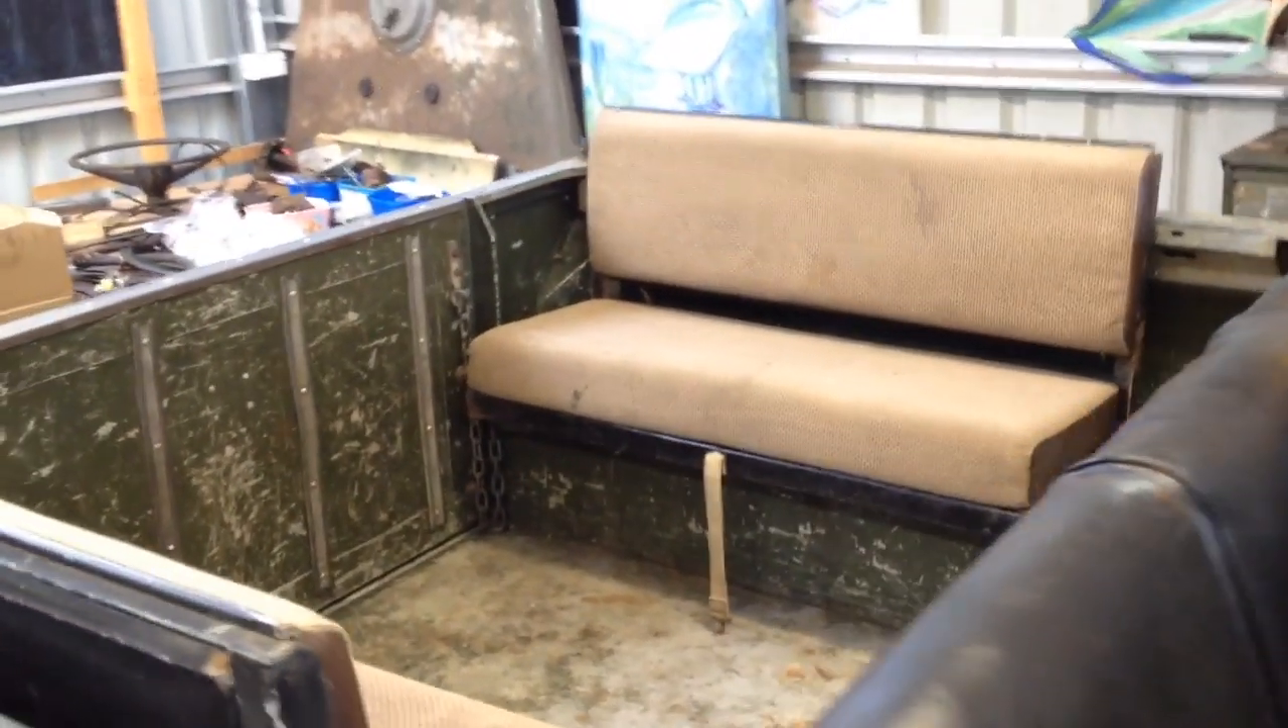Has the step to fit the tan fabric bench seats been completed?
Yes.